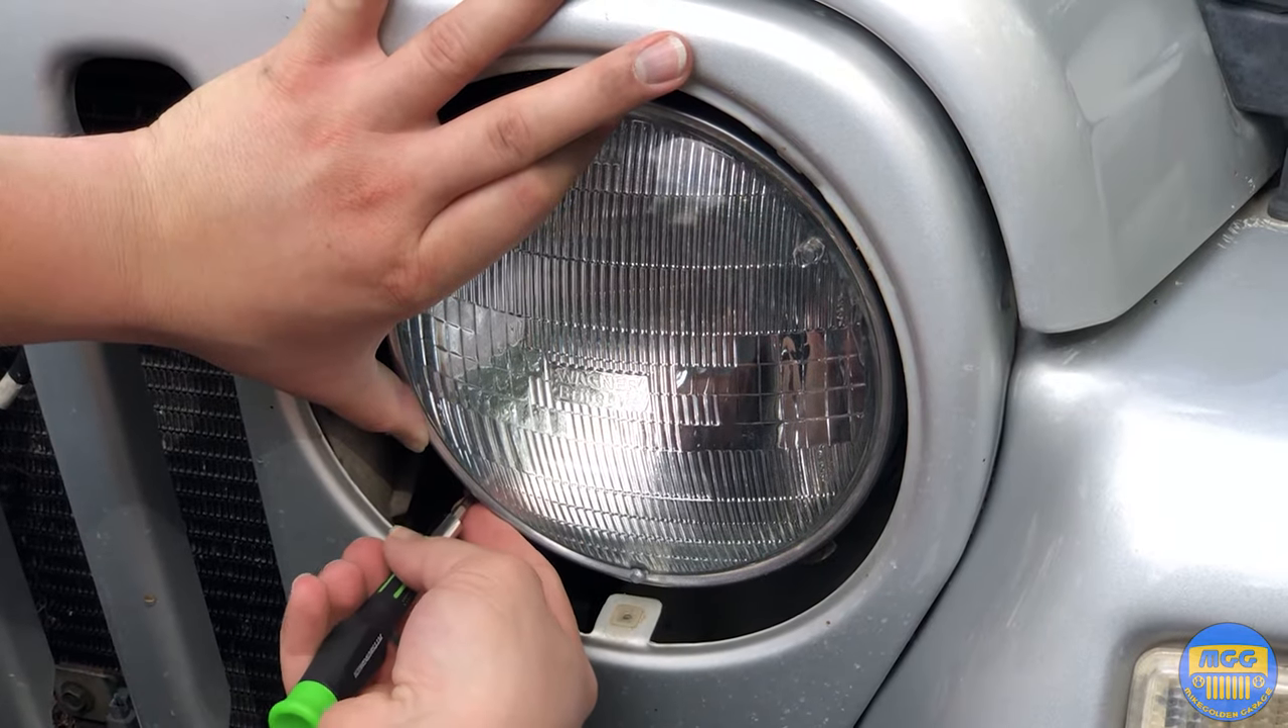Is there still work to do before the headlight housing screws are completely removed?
Yes.